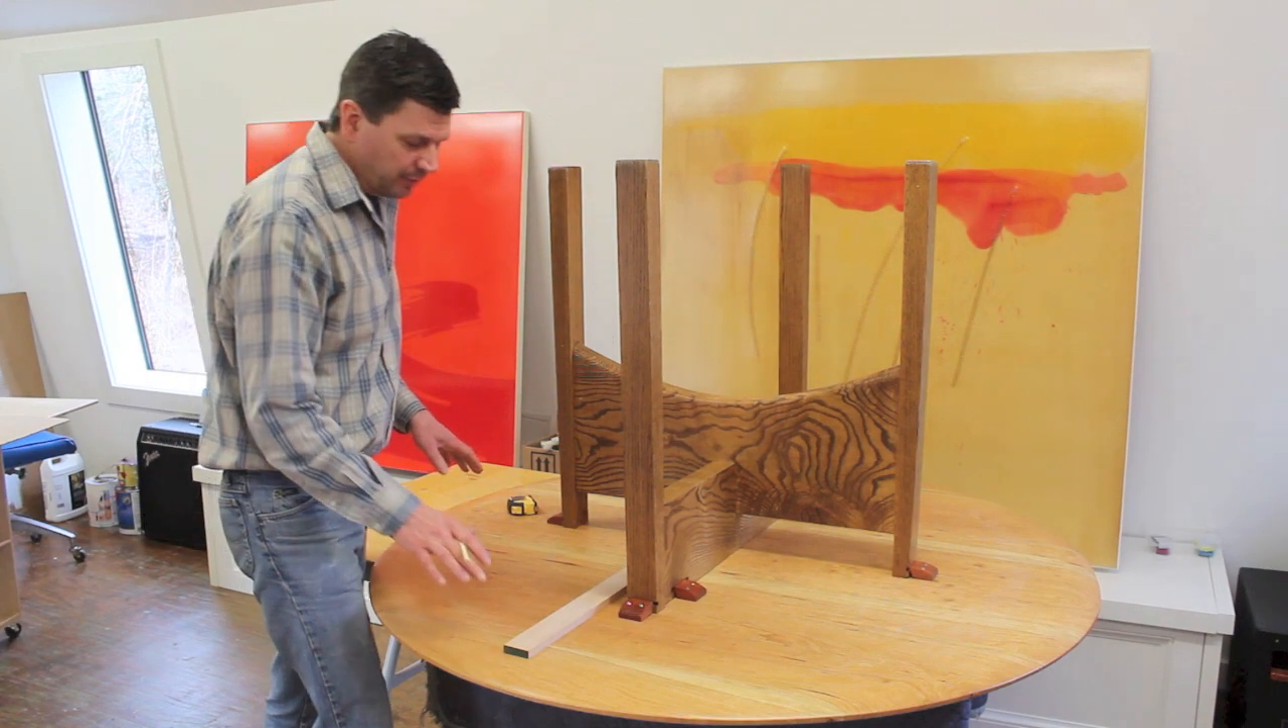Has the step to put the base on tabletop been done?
Yes.